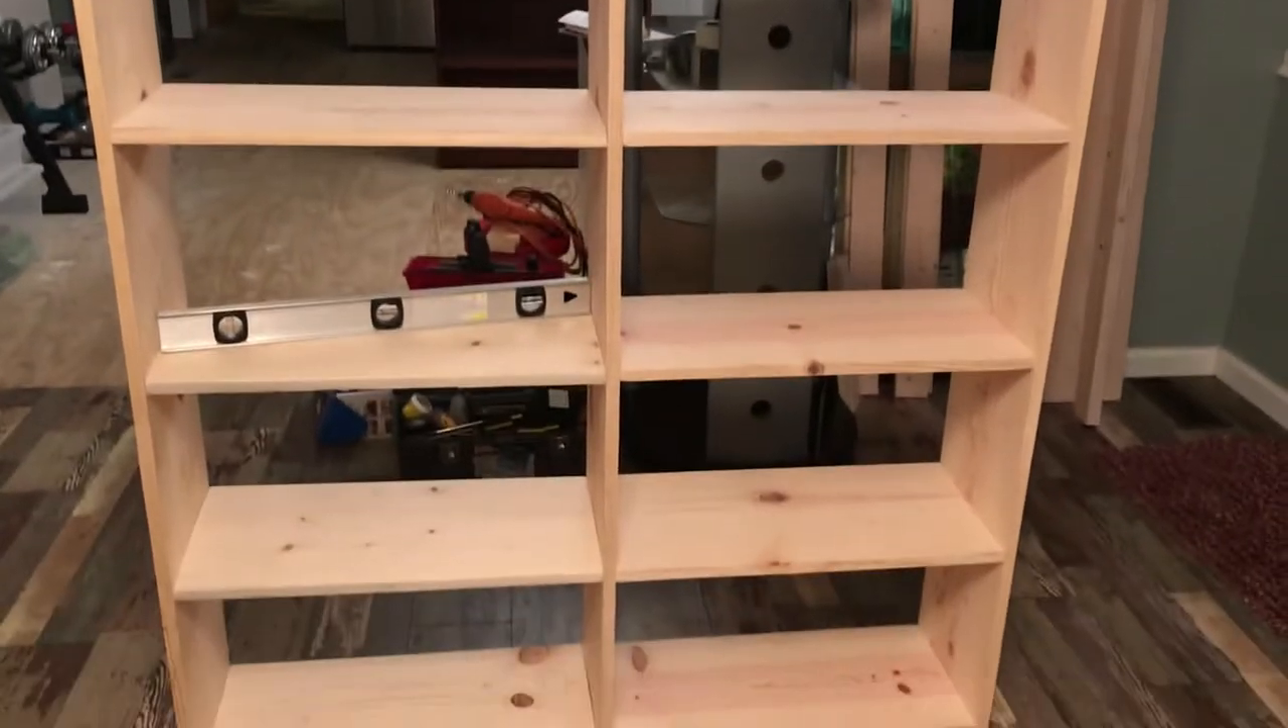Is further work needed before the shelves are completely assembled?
No.